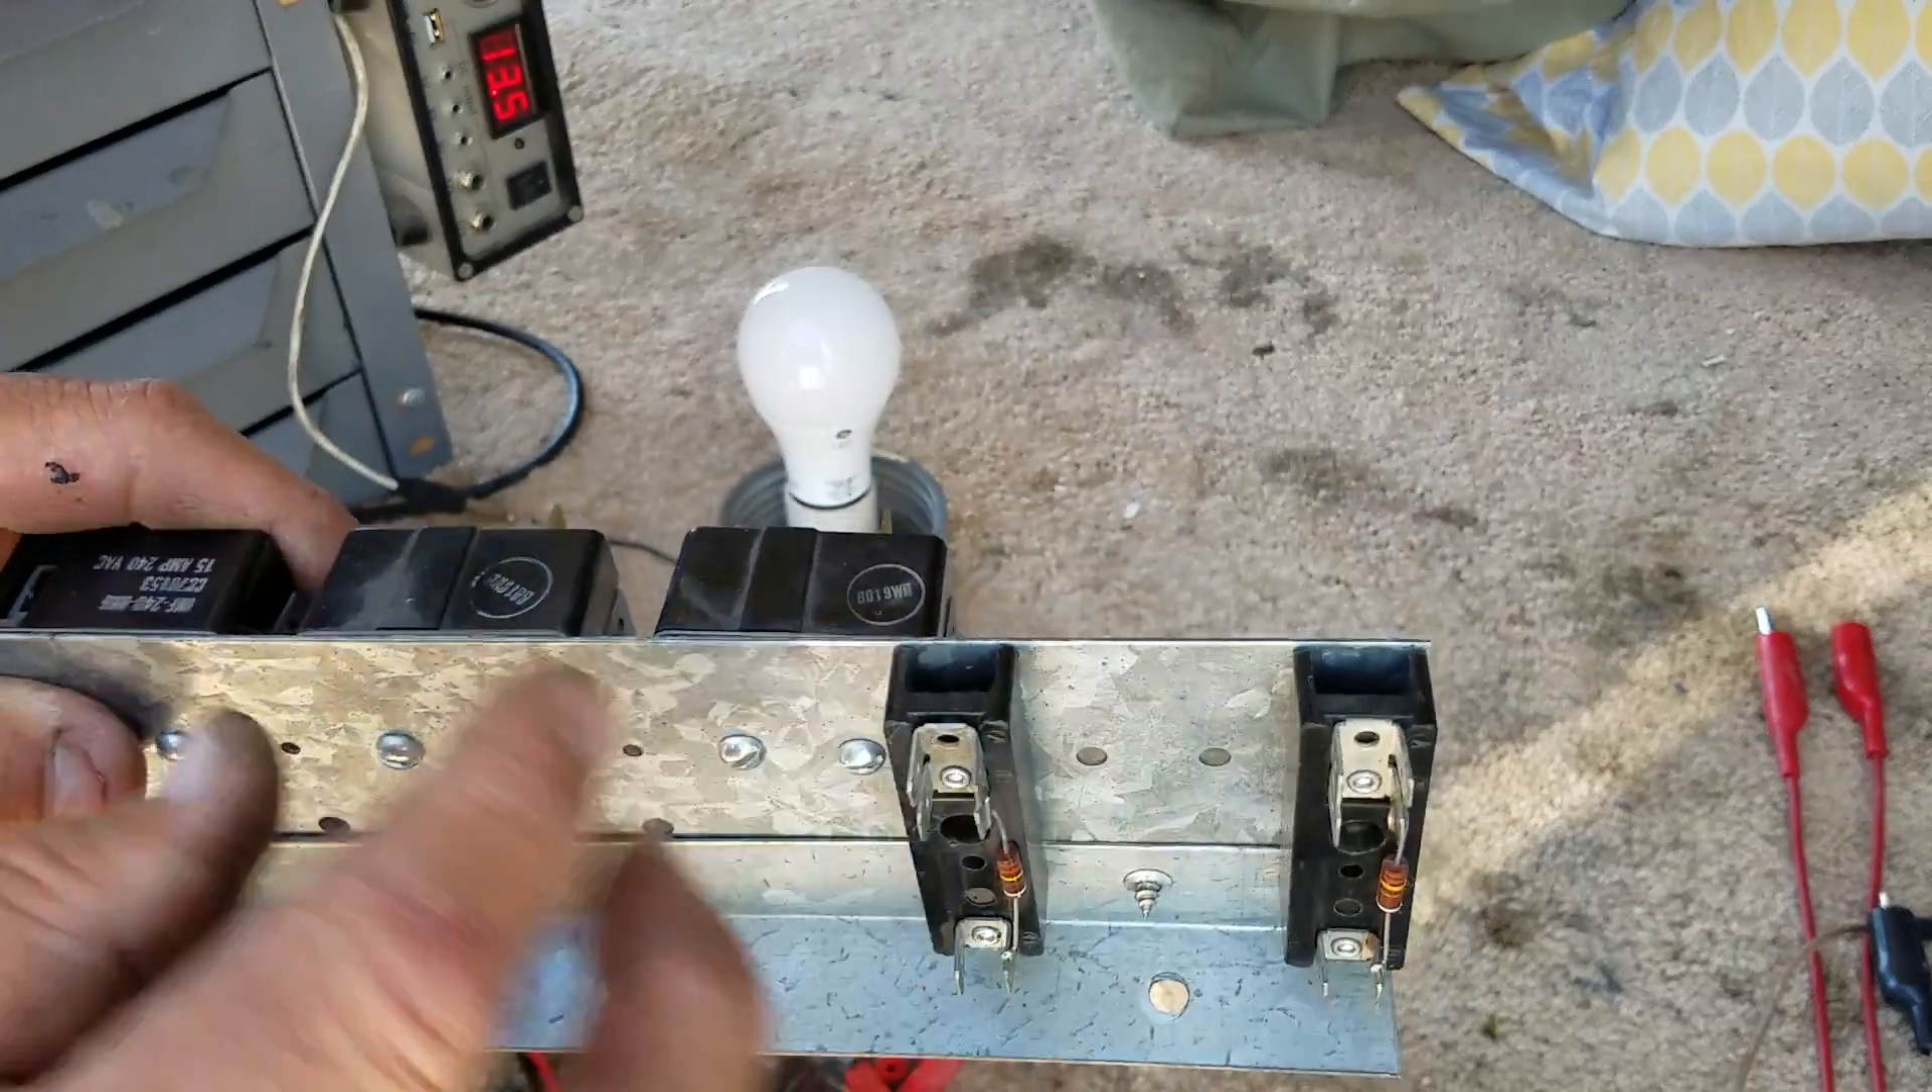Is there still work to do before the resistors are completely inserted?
No.